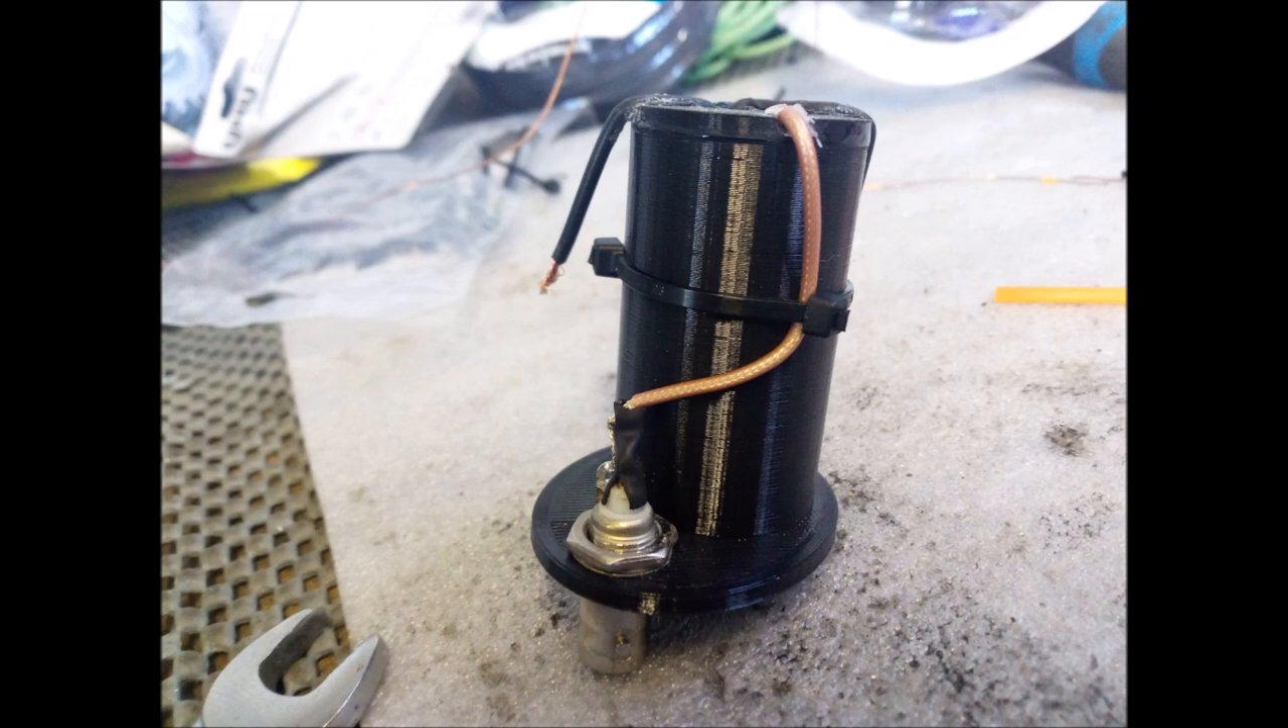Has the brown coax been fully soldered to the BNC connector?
Yes.